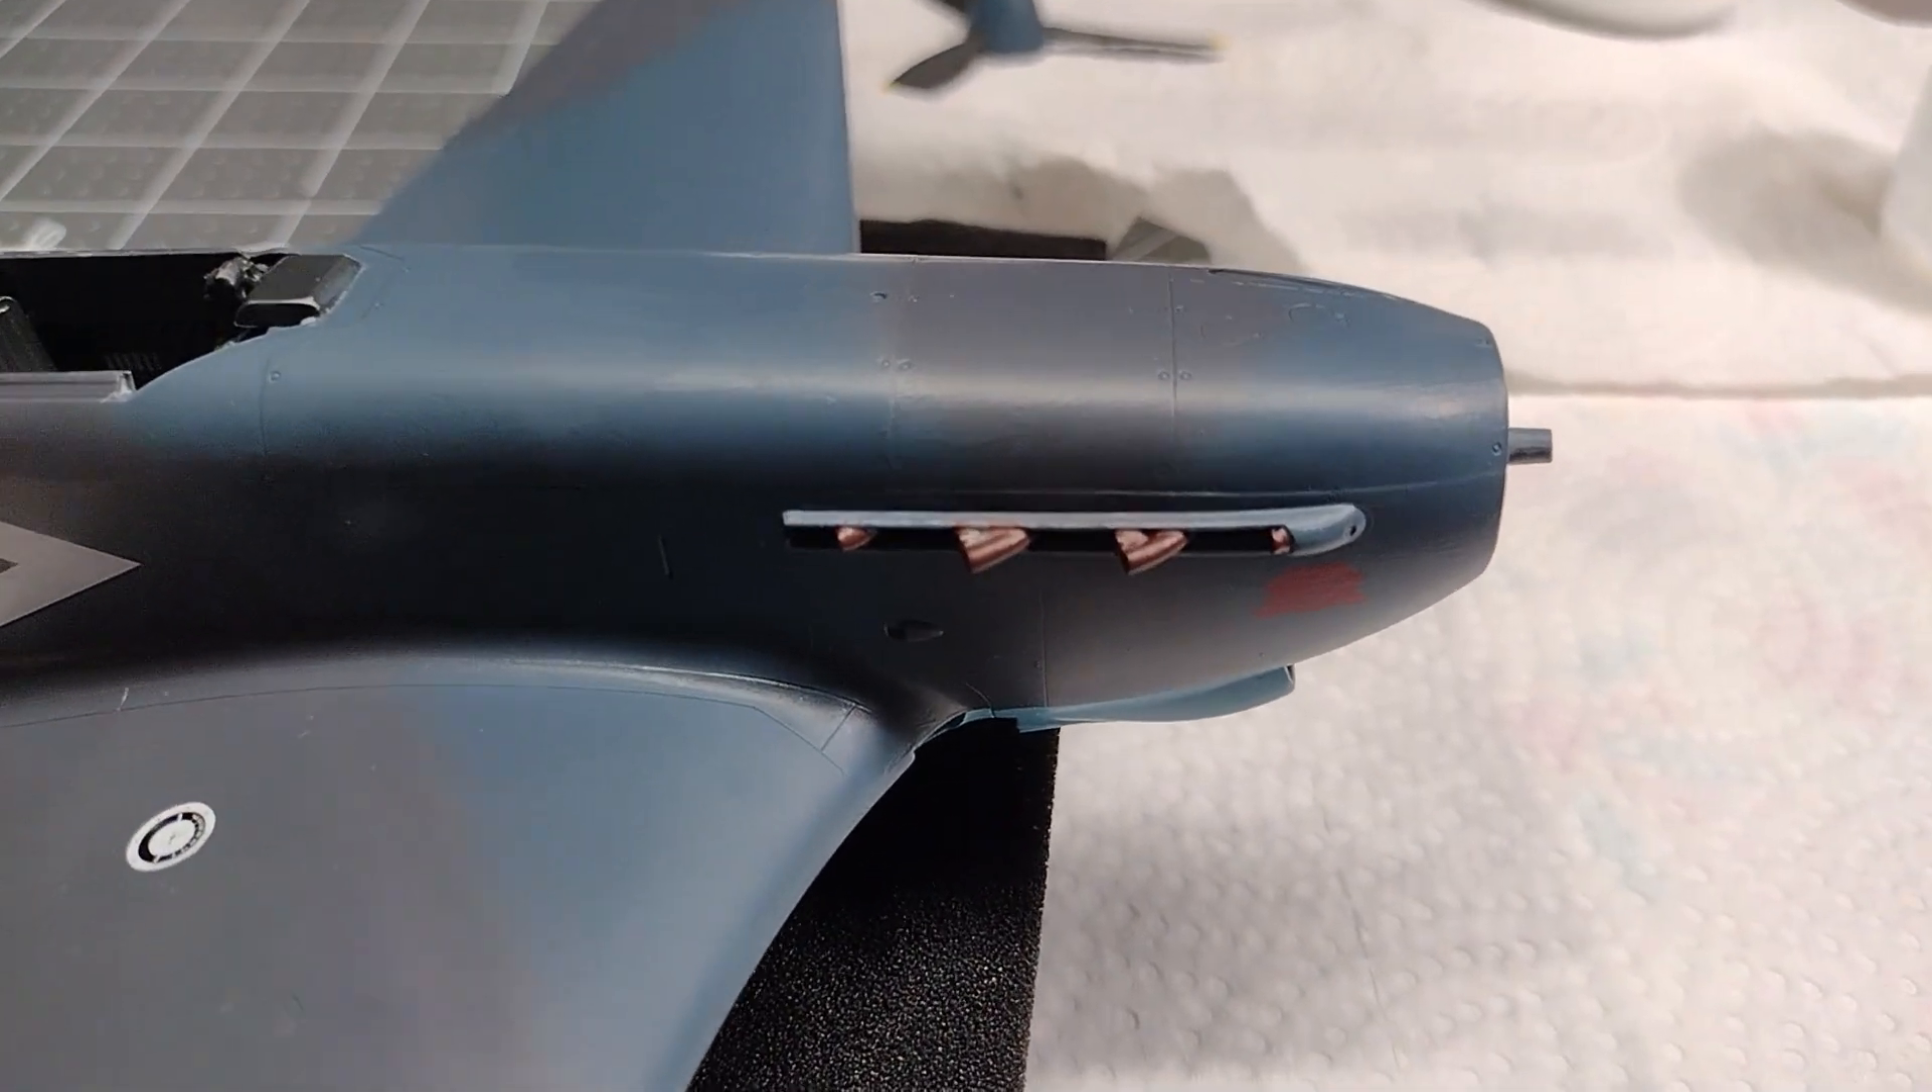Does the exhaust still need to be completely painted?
No.